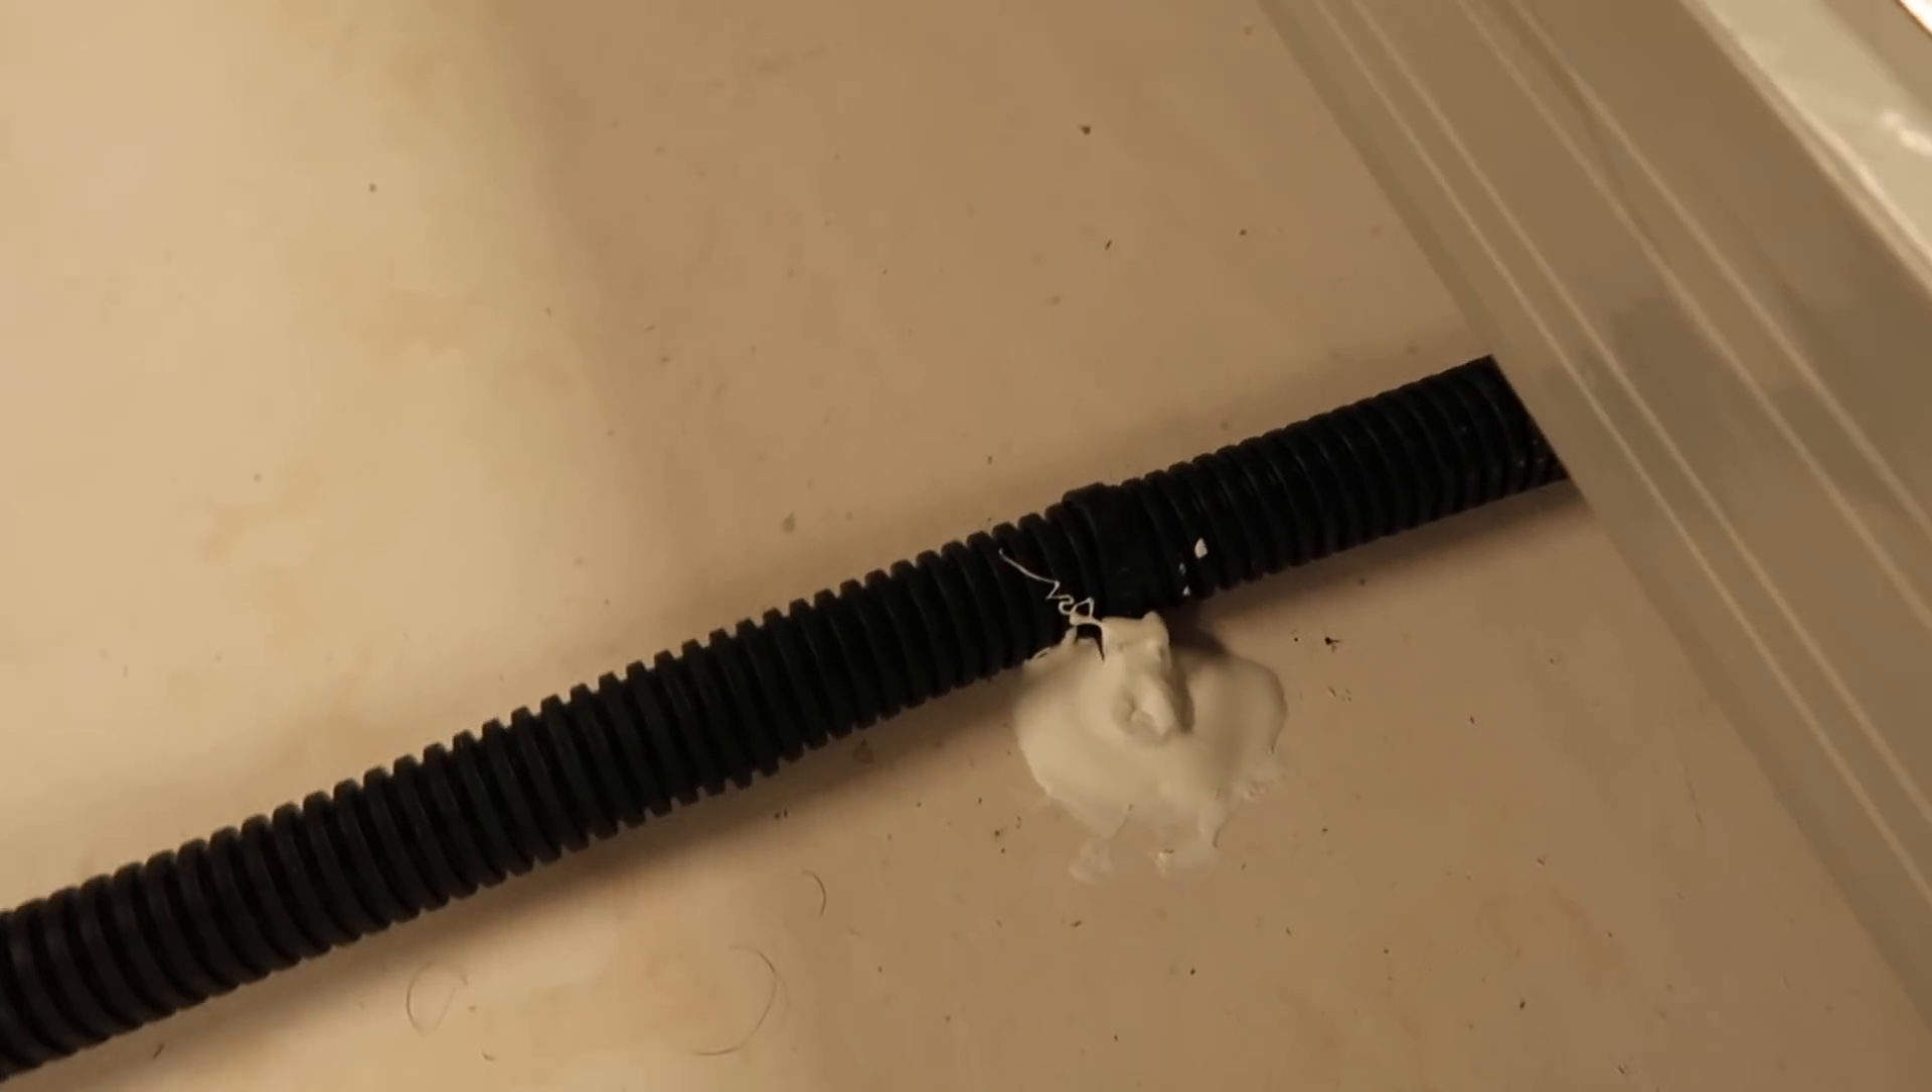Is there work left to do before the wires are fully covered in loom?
No.